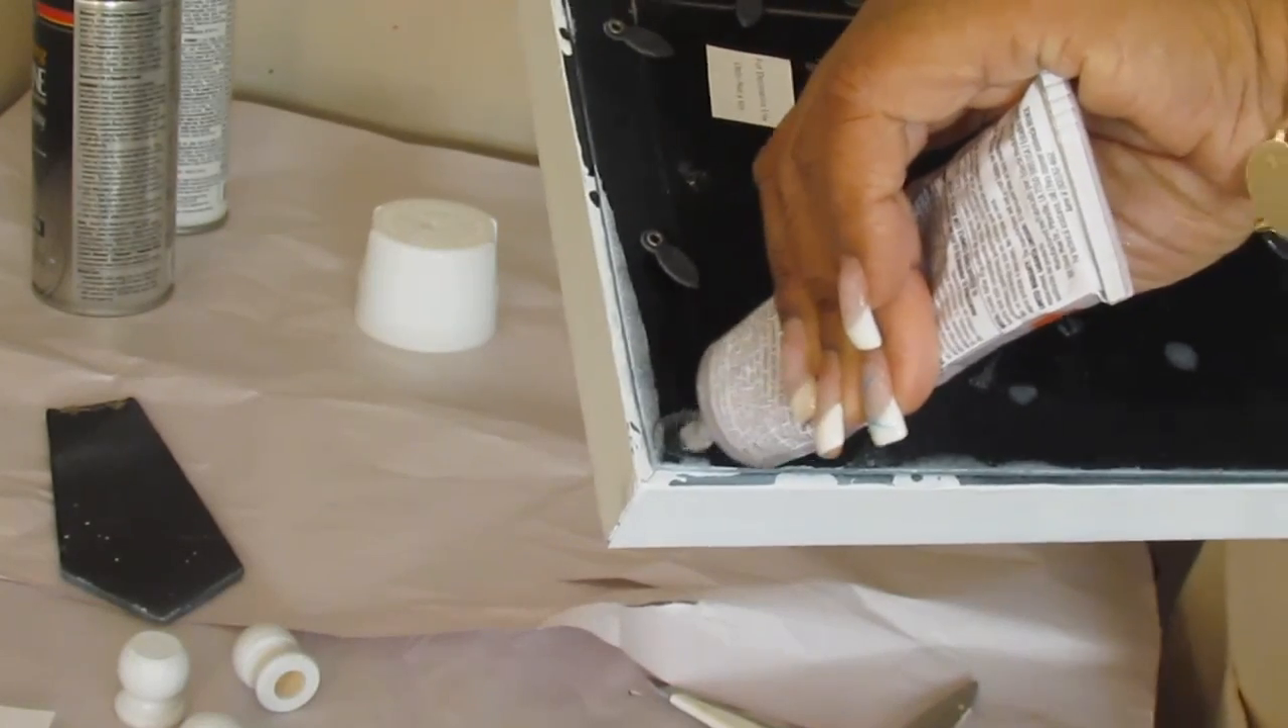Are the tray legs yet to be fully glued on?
Yes.